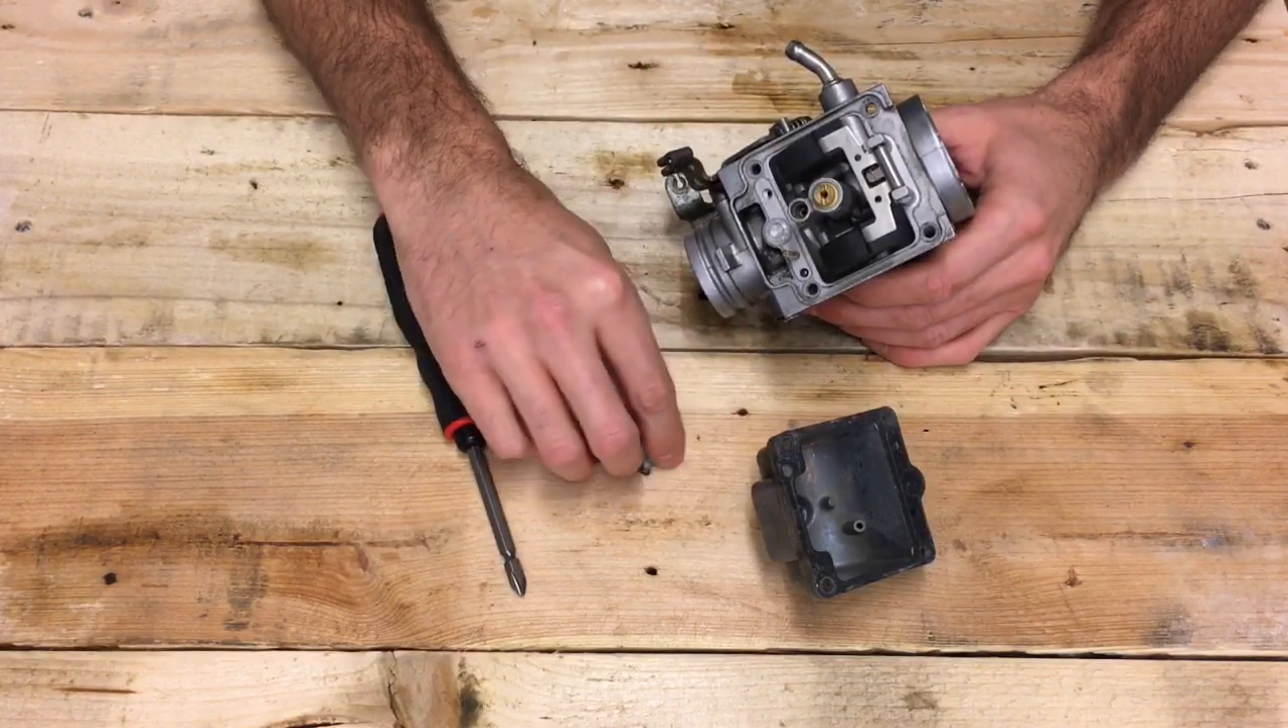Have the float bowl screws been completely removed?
Yes.